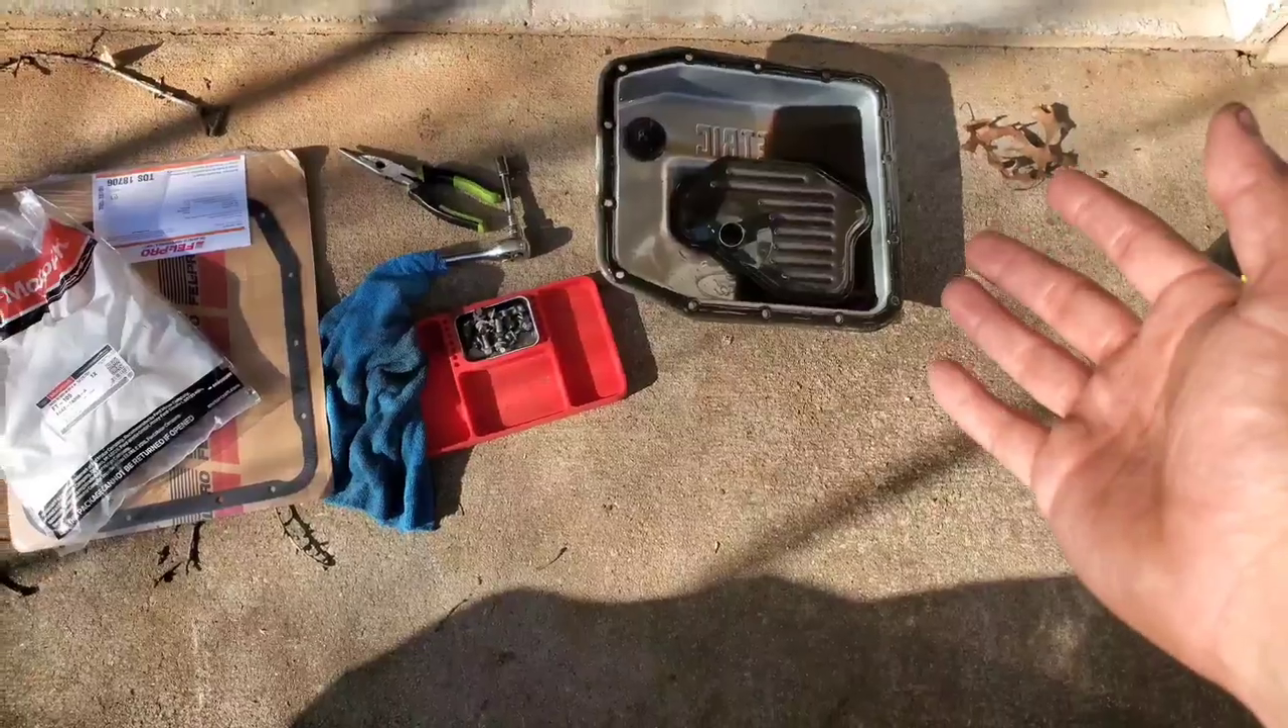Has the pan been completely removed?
Yes.